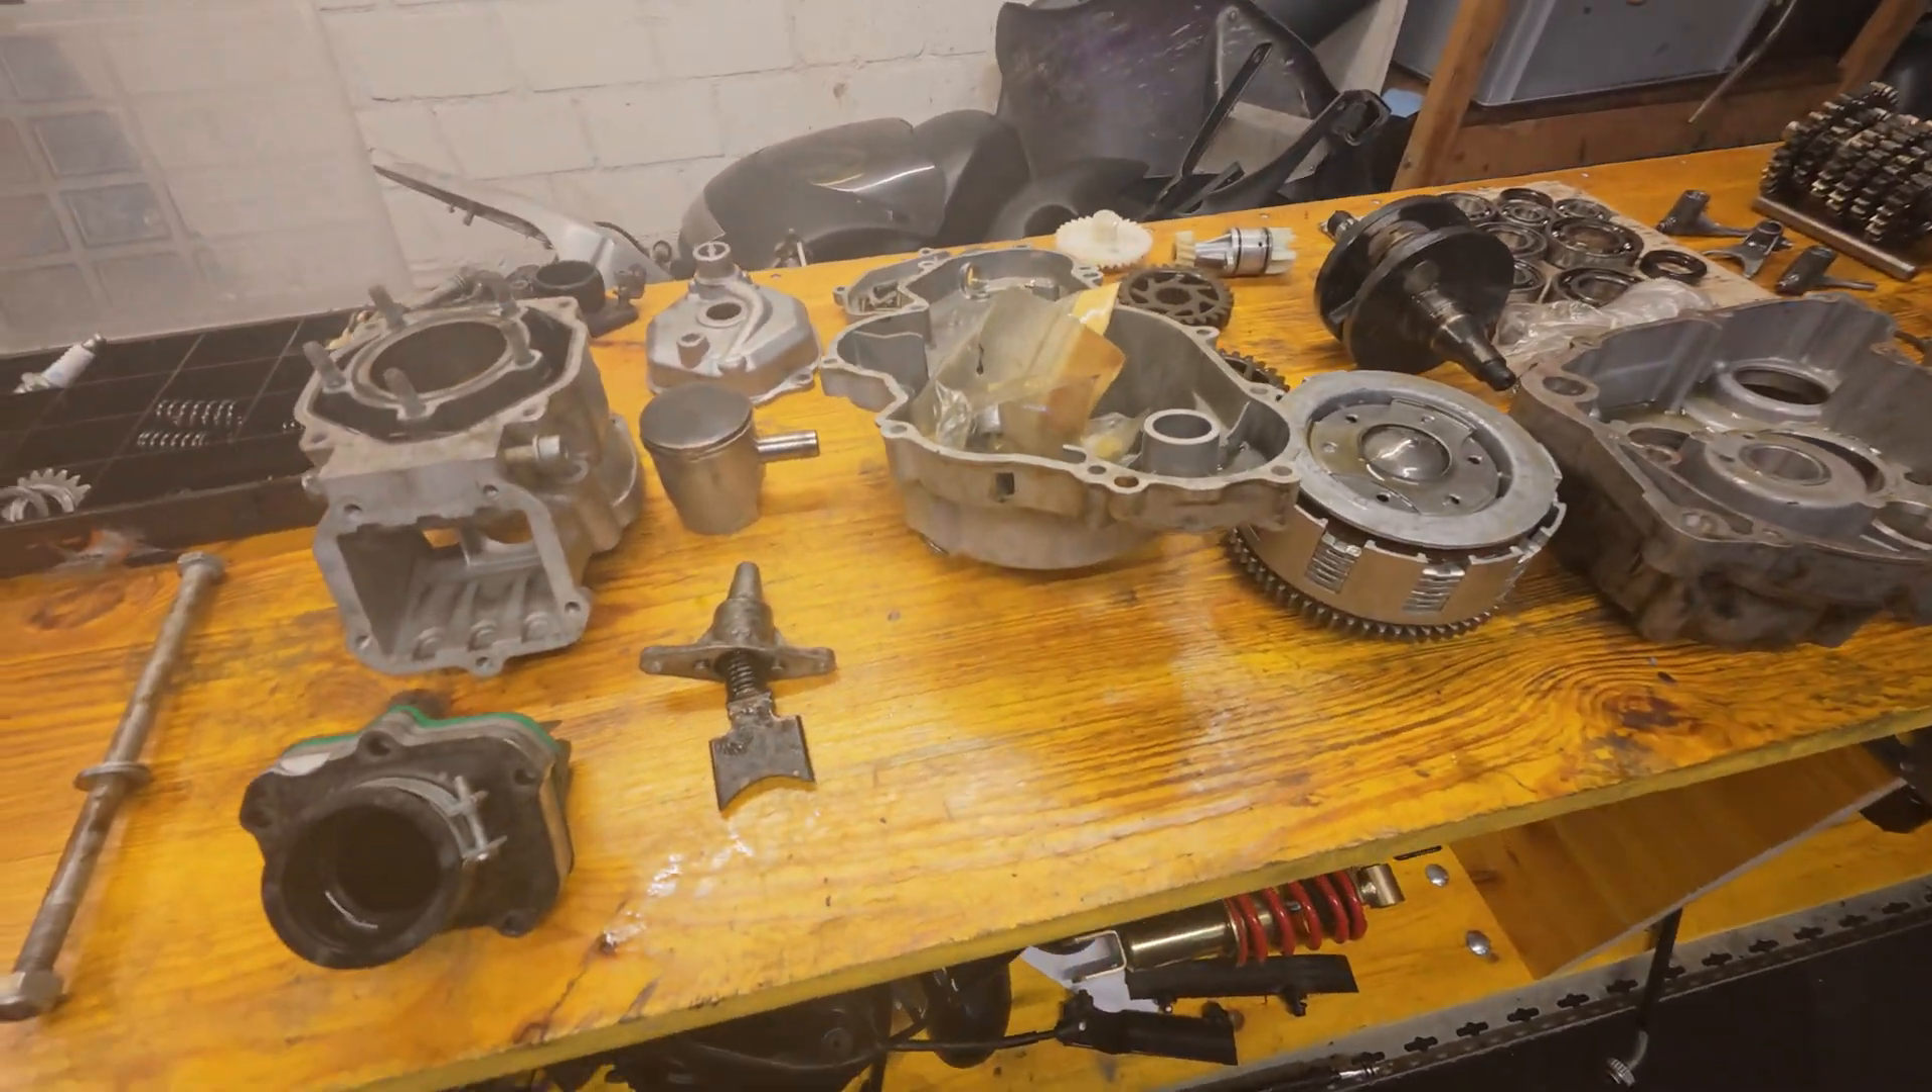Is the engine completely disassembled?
Yes.